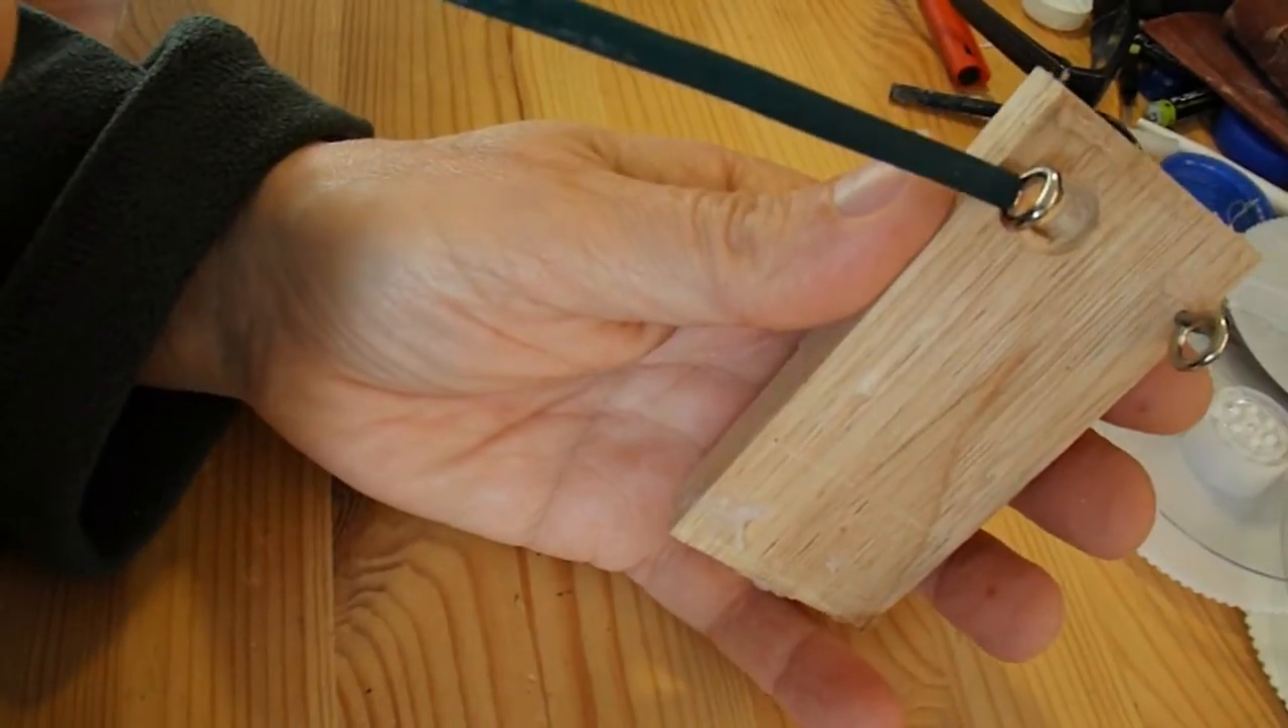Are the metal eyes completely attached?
Yes.